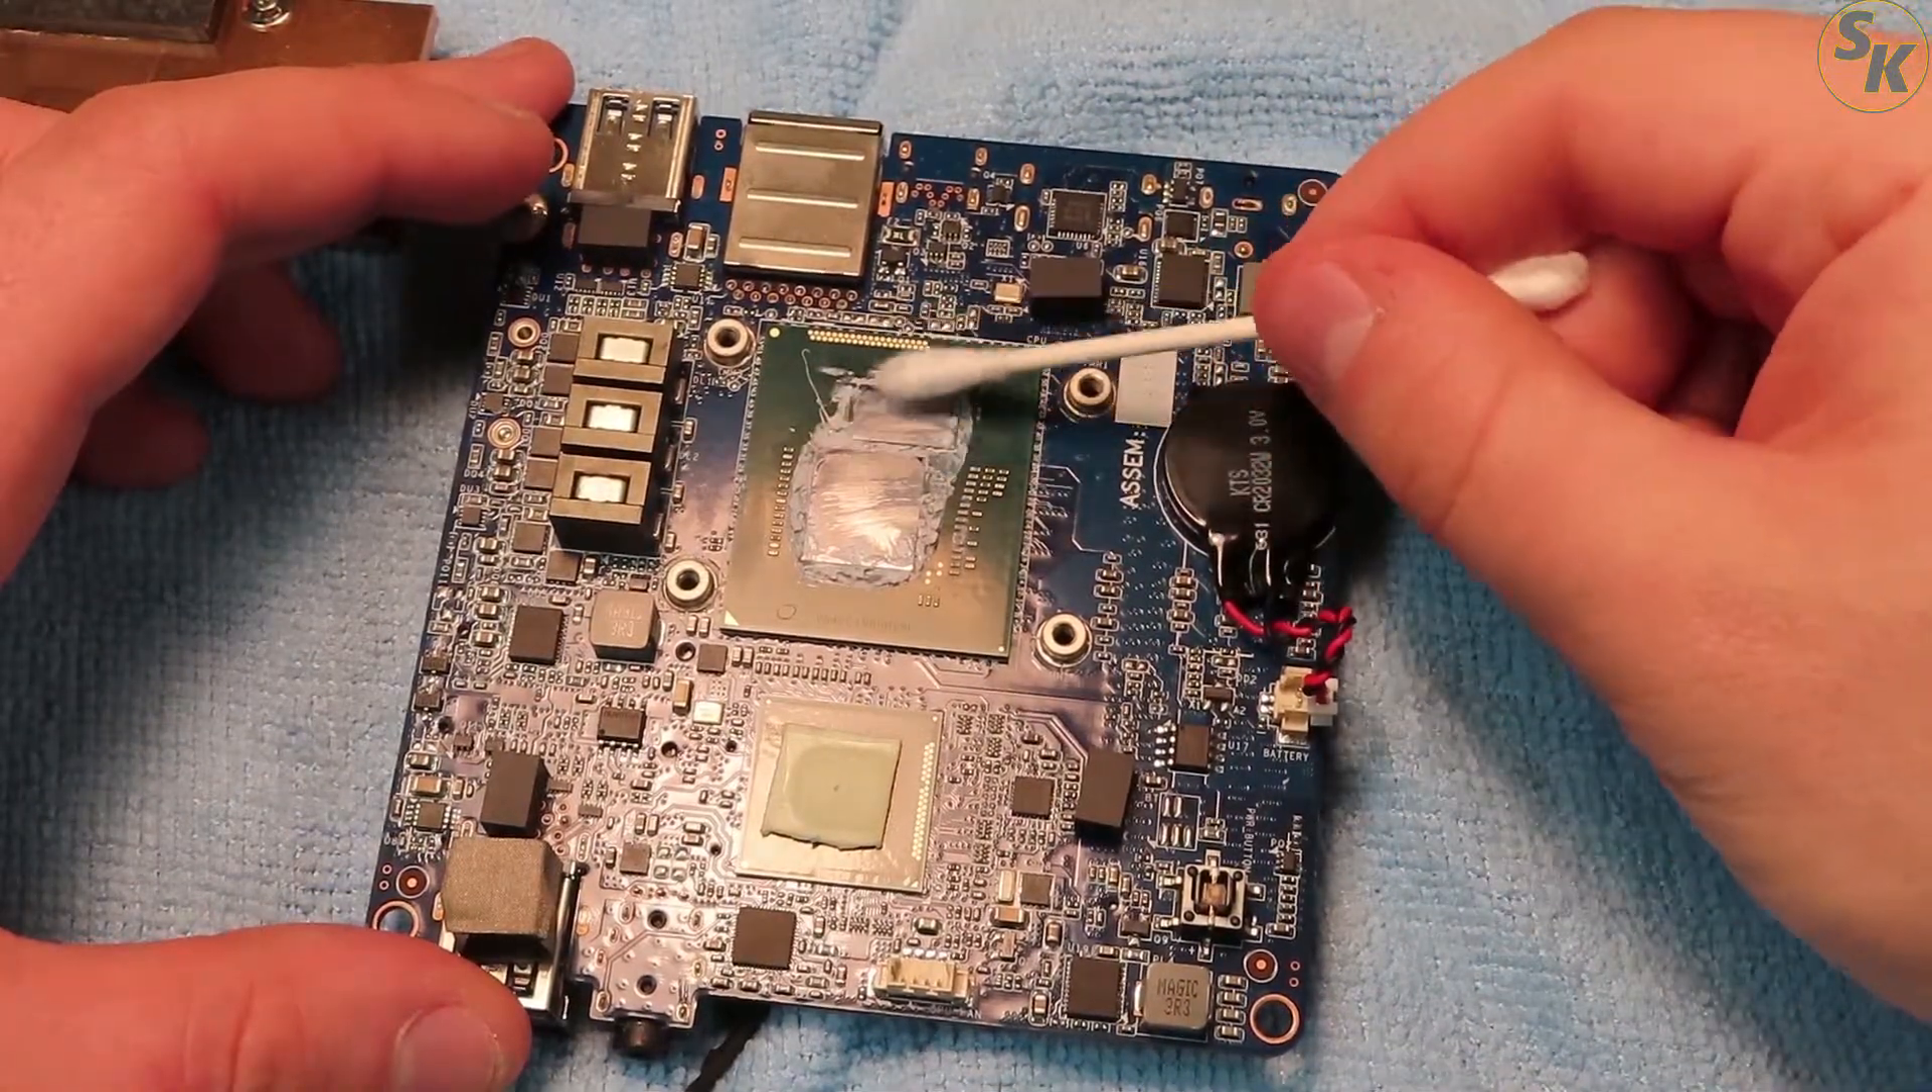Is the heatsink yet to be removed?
No.